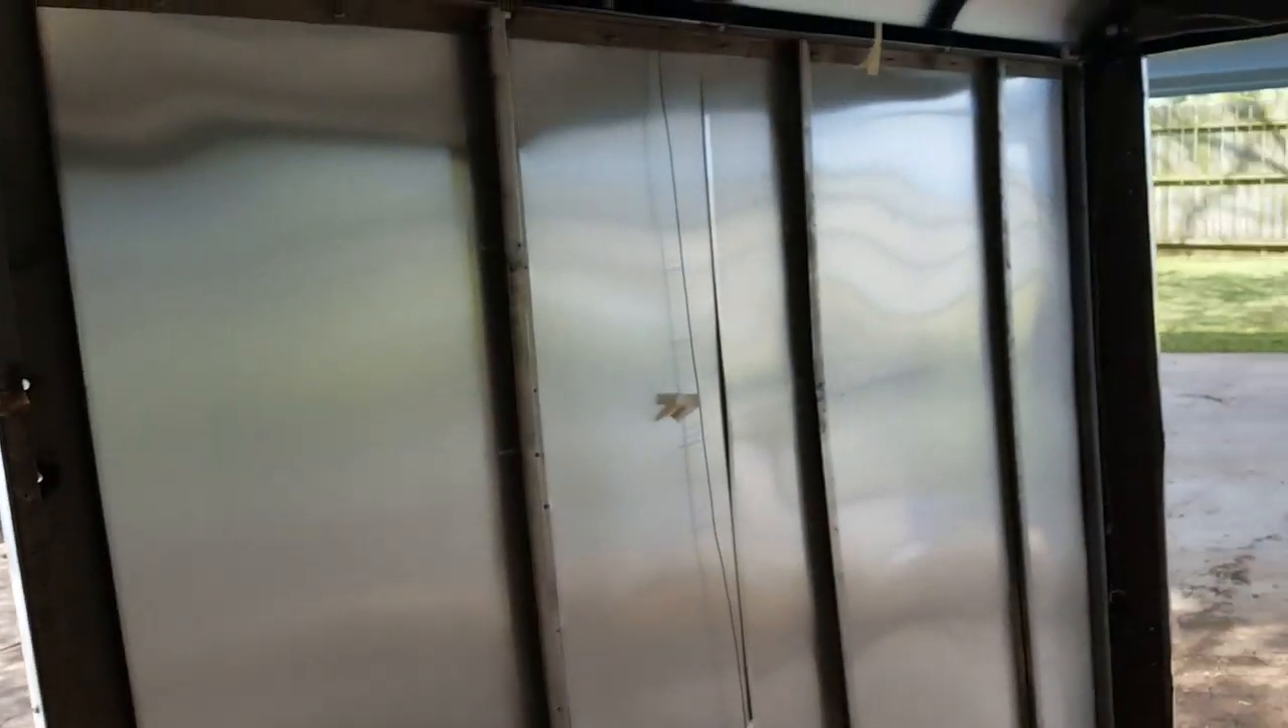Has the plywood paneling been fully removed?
Yes.